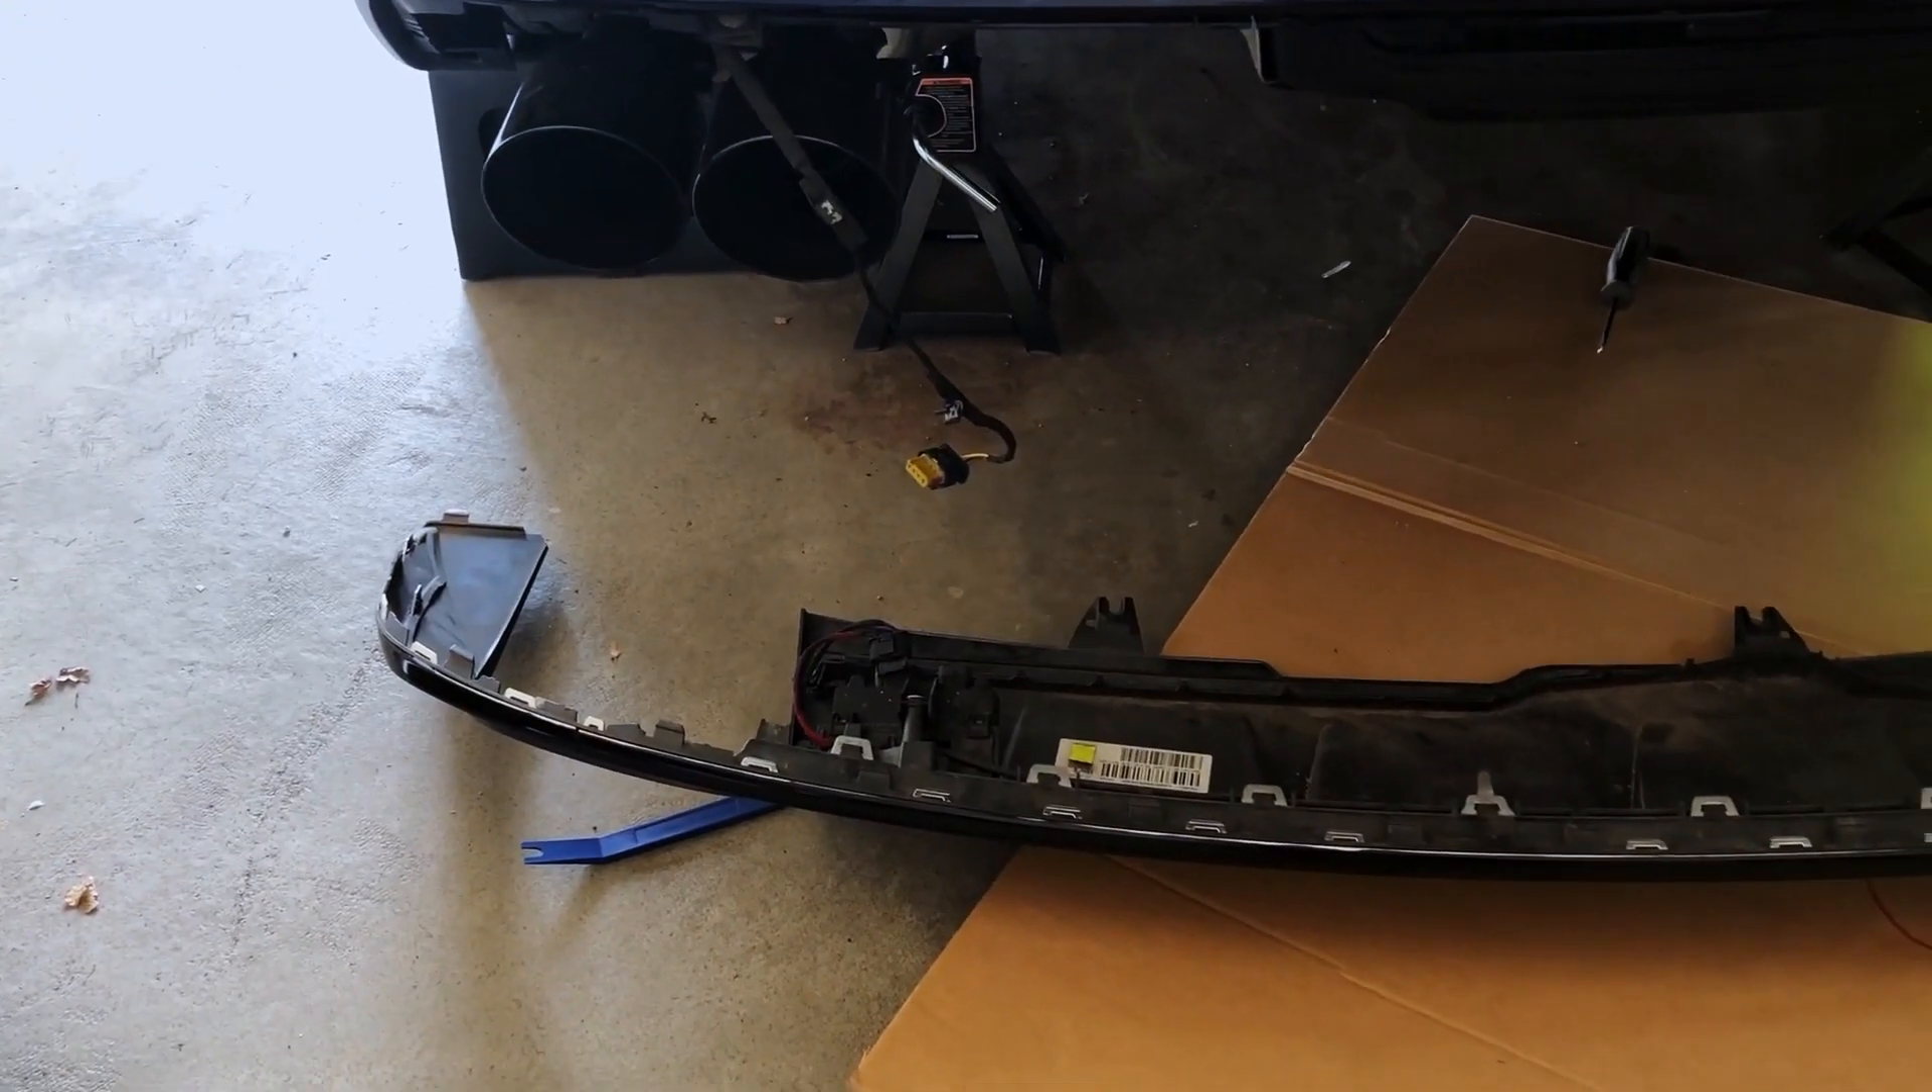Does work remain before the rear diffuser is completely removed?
No.